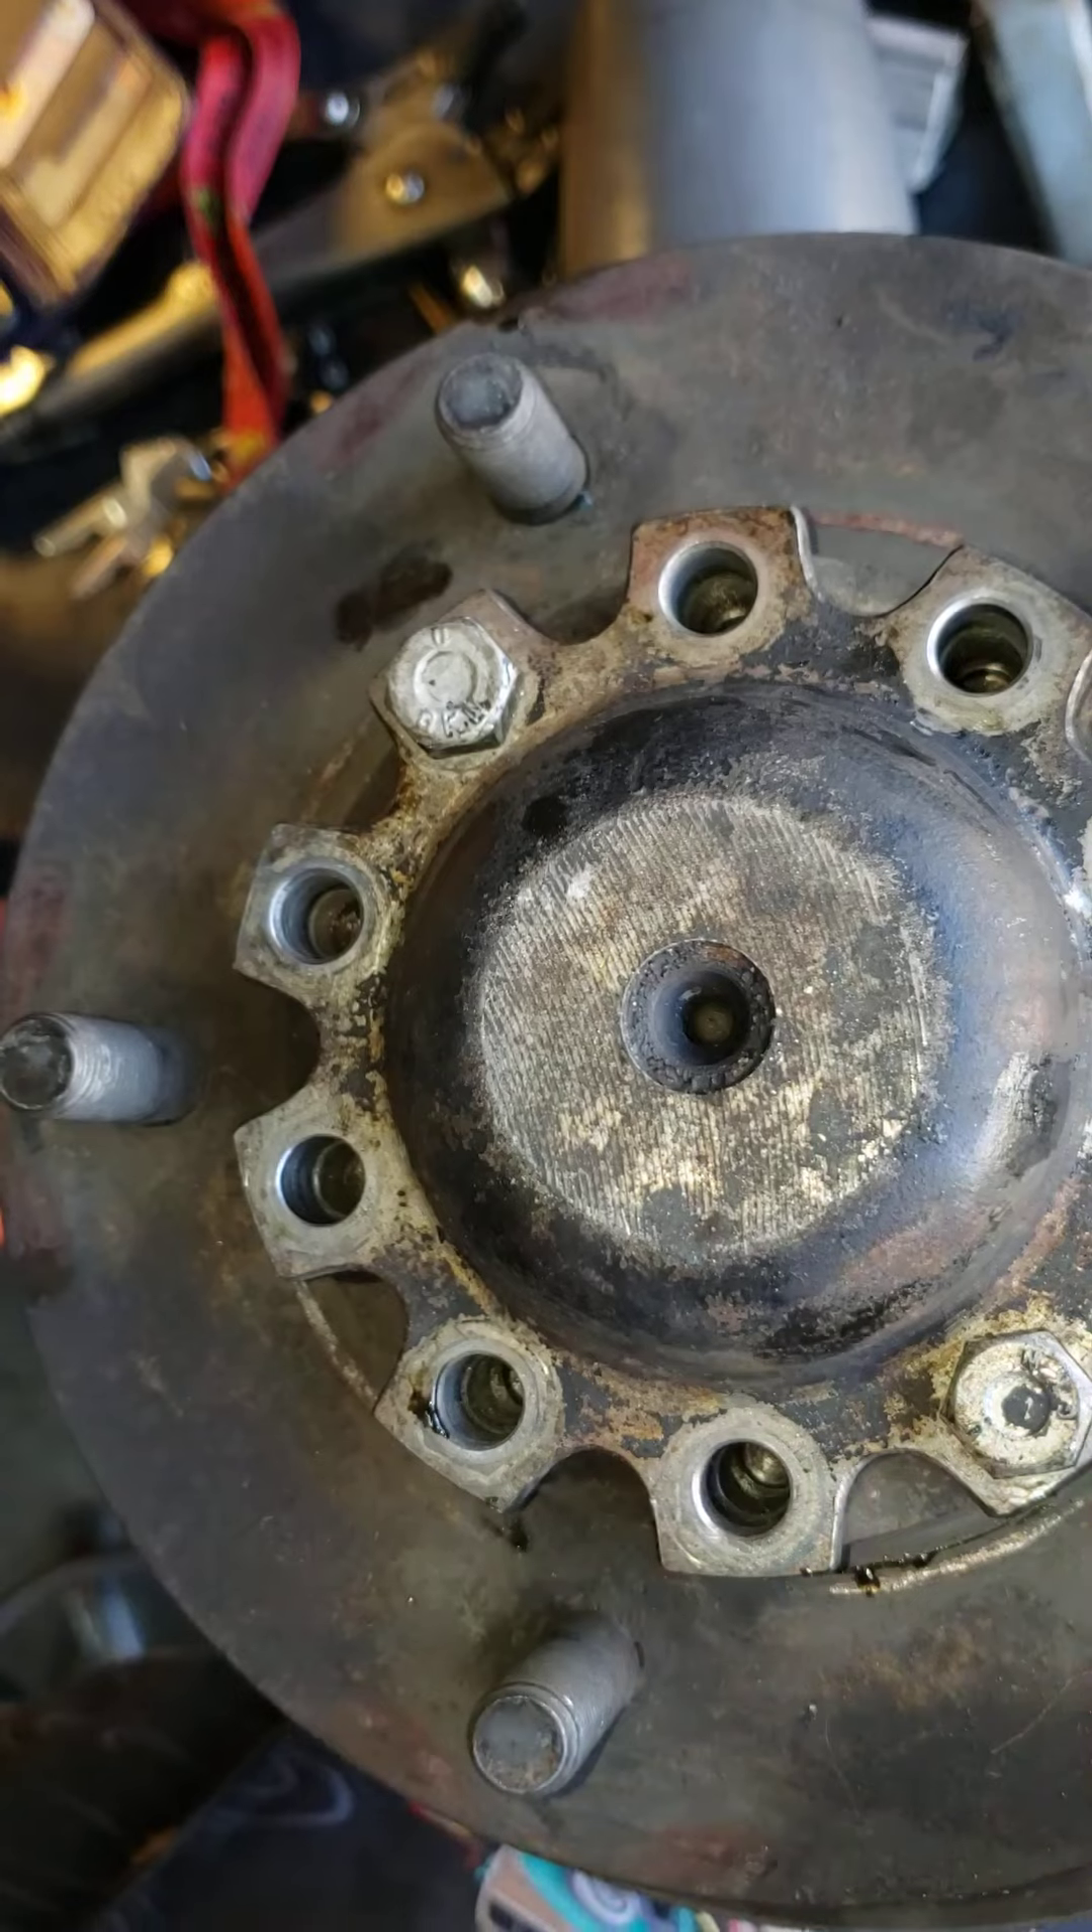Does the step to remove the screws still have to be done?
Yes.